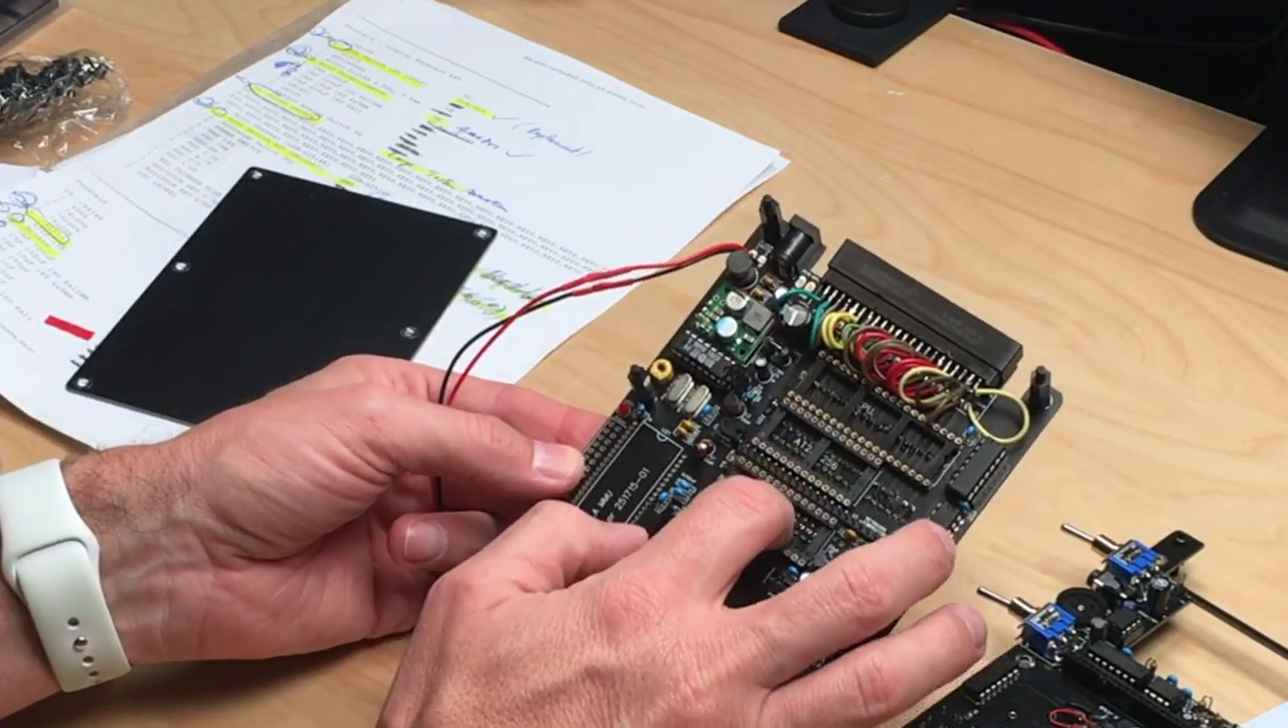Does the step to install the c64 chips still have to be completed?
Yes.